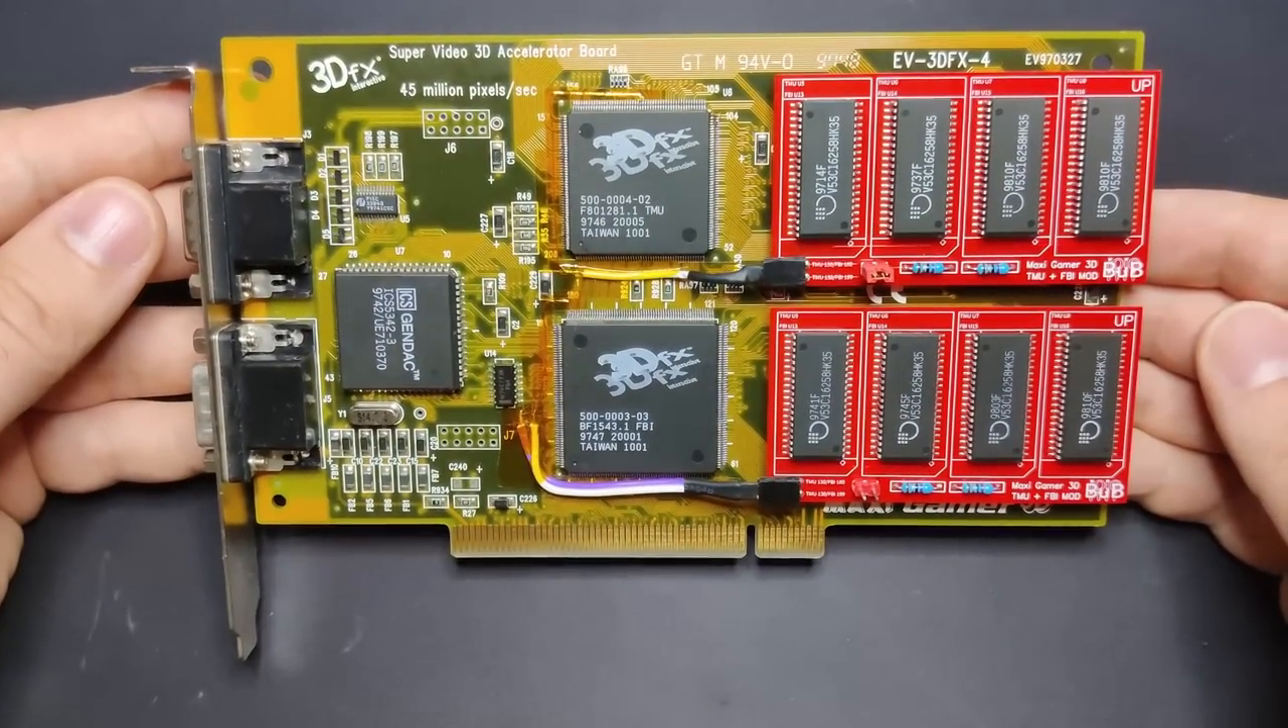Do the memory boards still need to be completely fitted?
No.